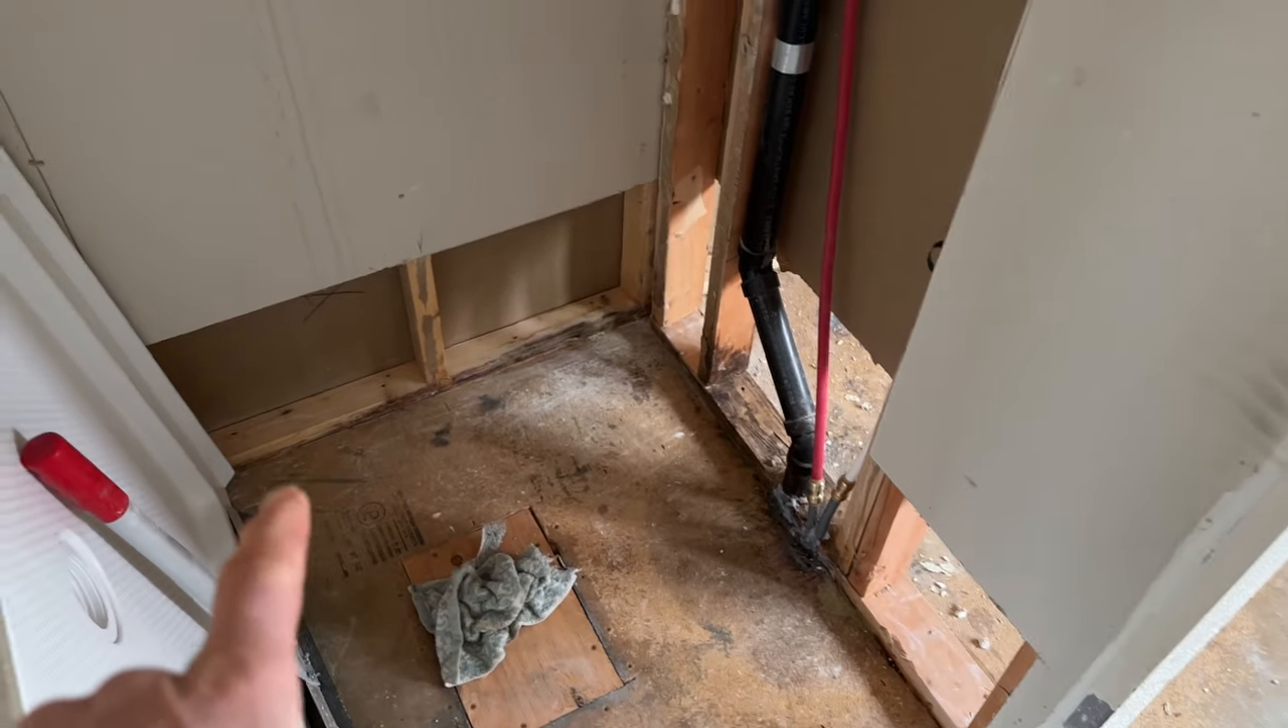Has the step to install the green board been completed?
No.